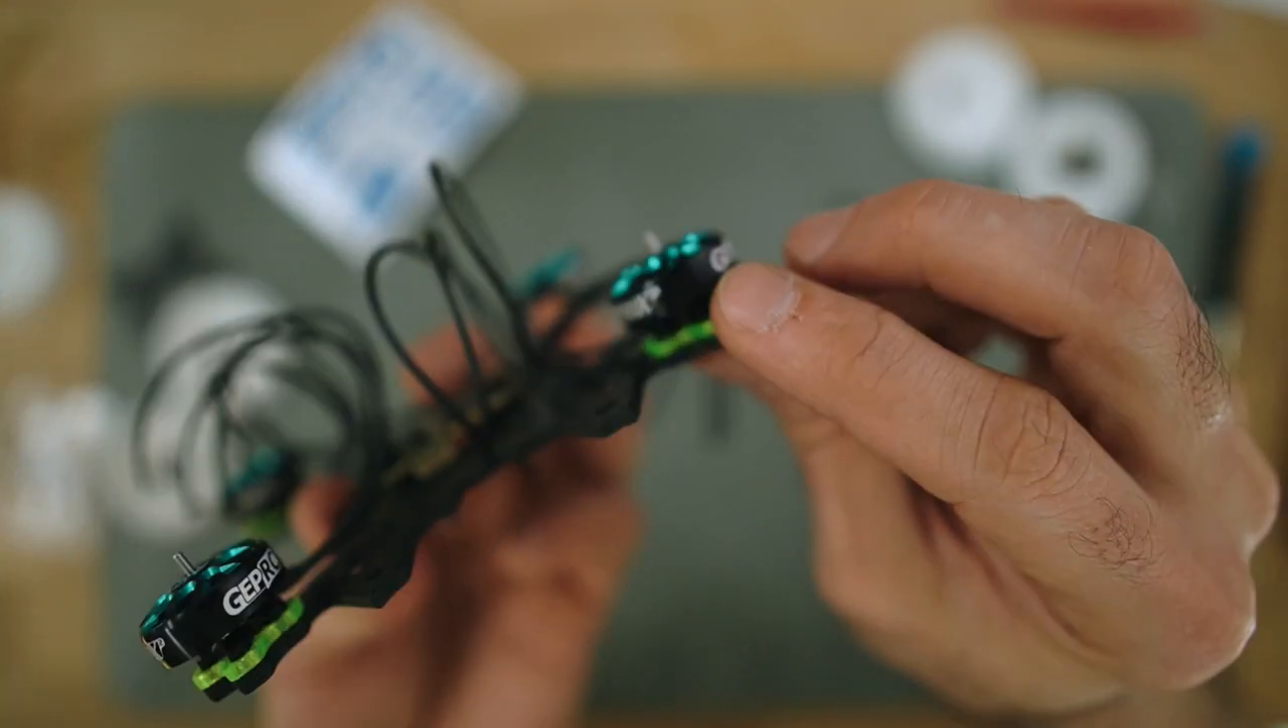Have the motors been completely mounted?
Yes.